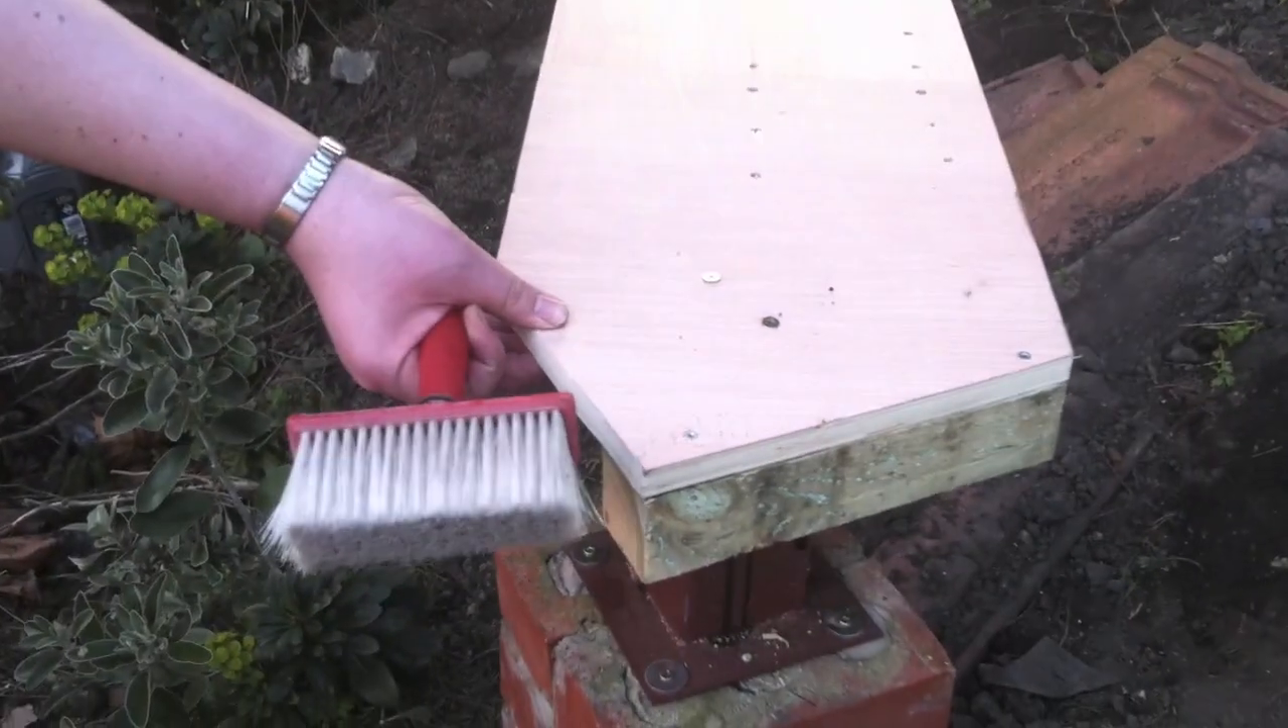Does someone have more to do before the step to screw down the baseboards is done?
No.